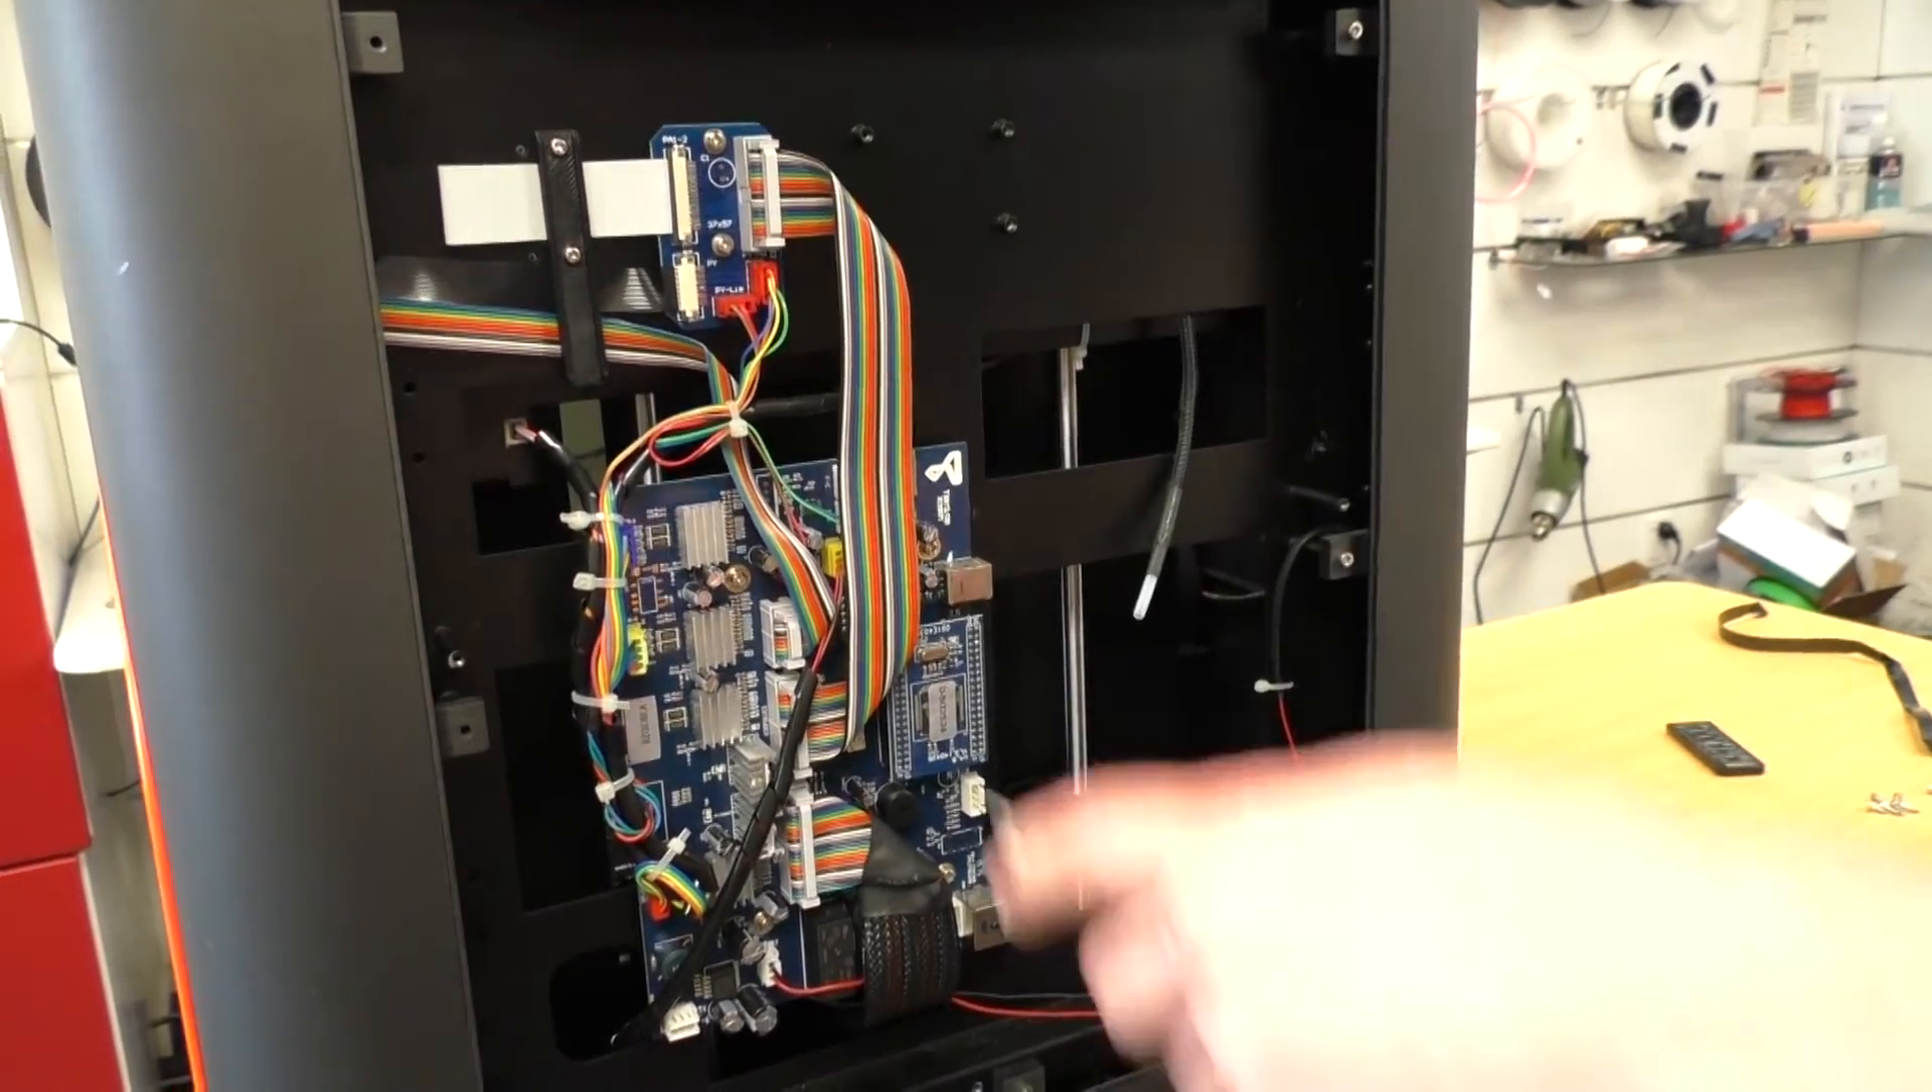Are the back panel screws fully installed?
No.